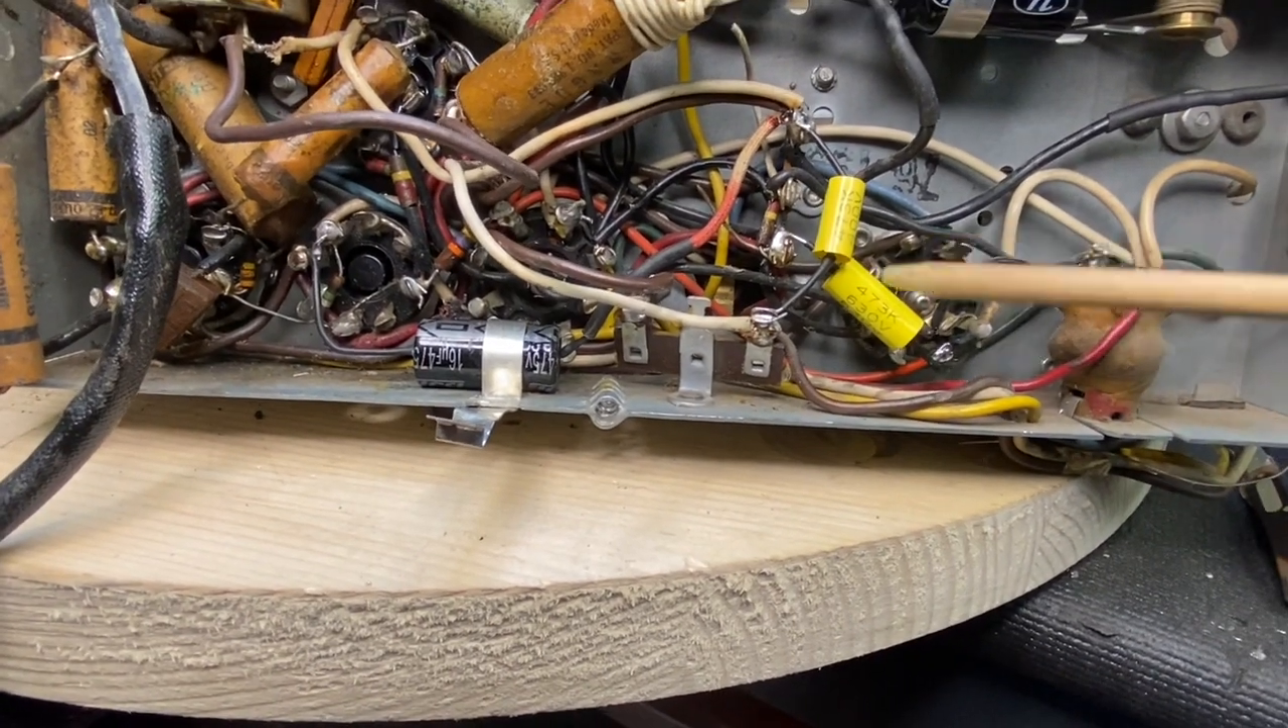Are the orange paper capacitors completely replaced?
No.